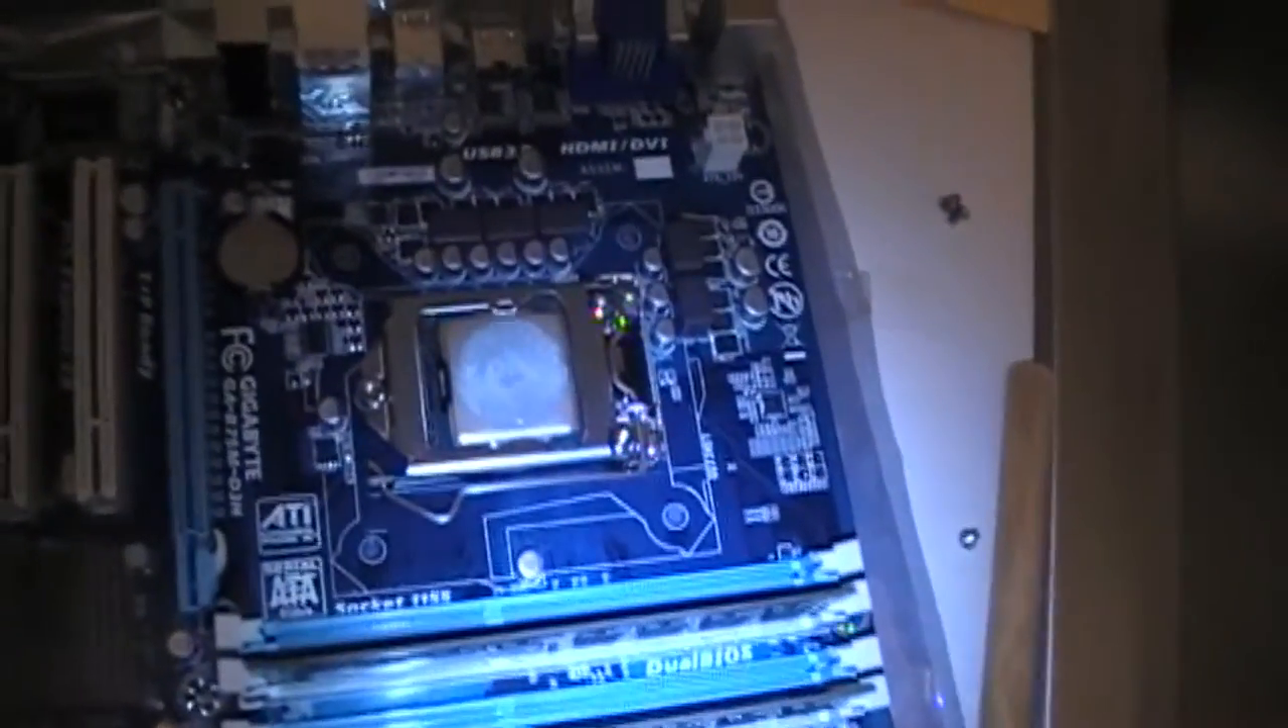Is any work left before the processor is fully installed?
No.